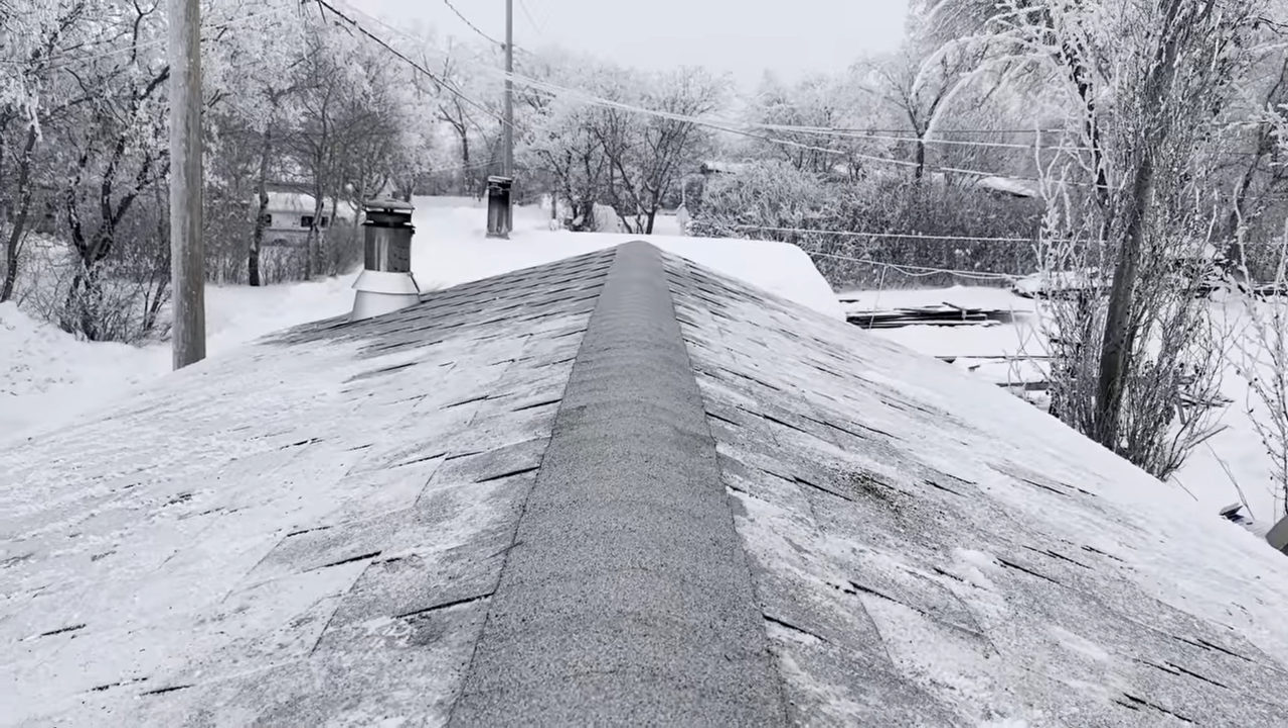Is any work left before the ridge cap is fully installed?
No.